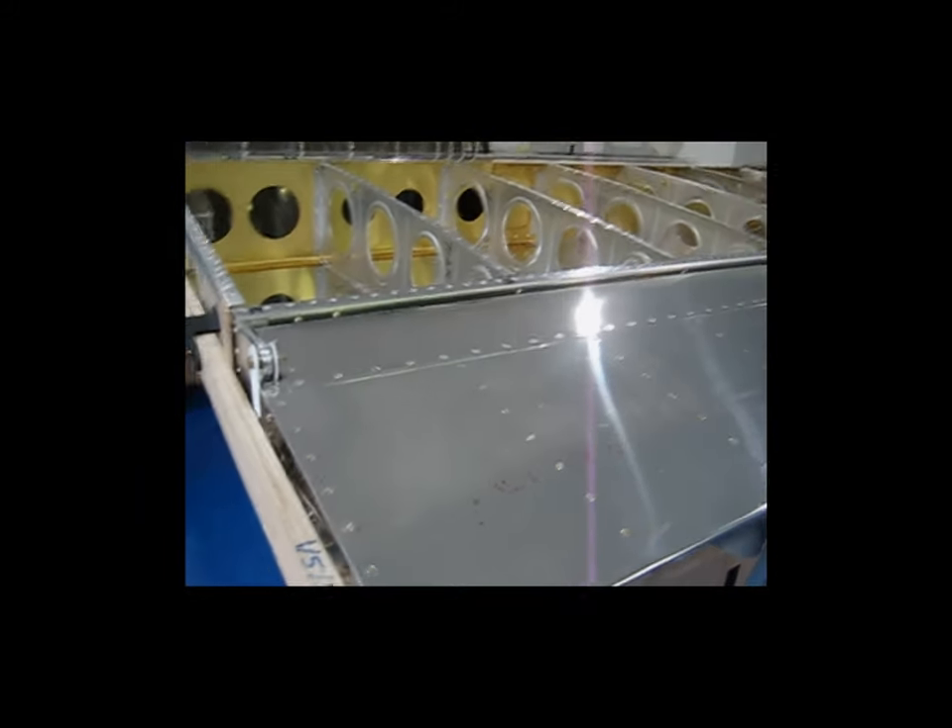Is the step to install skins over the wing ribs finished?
No.